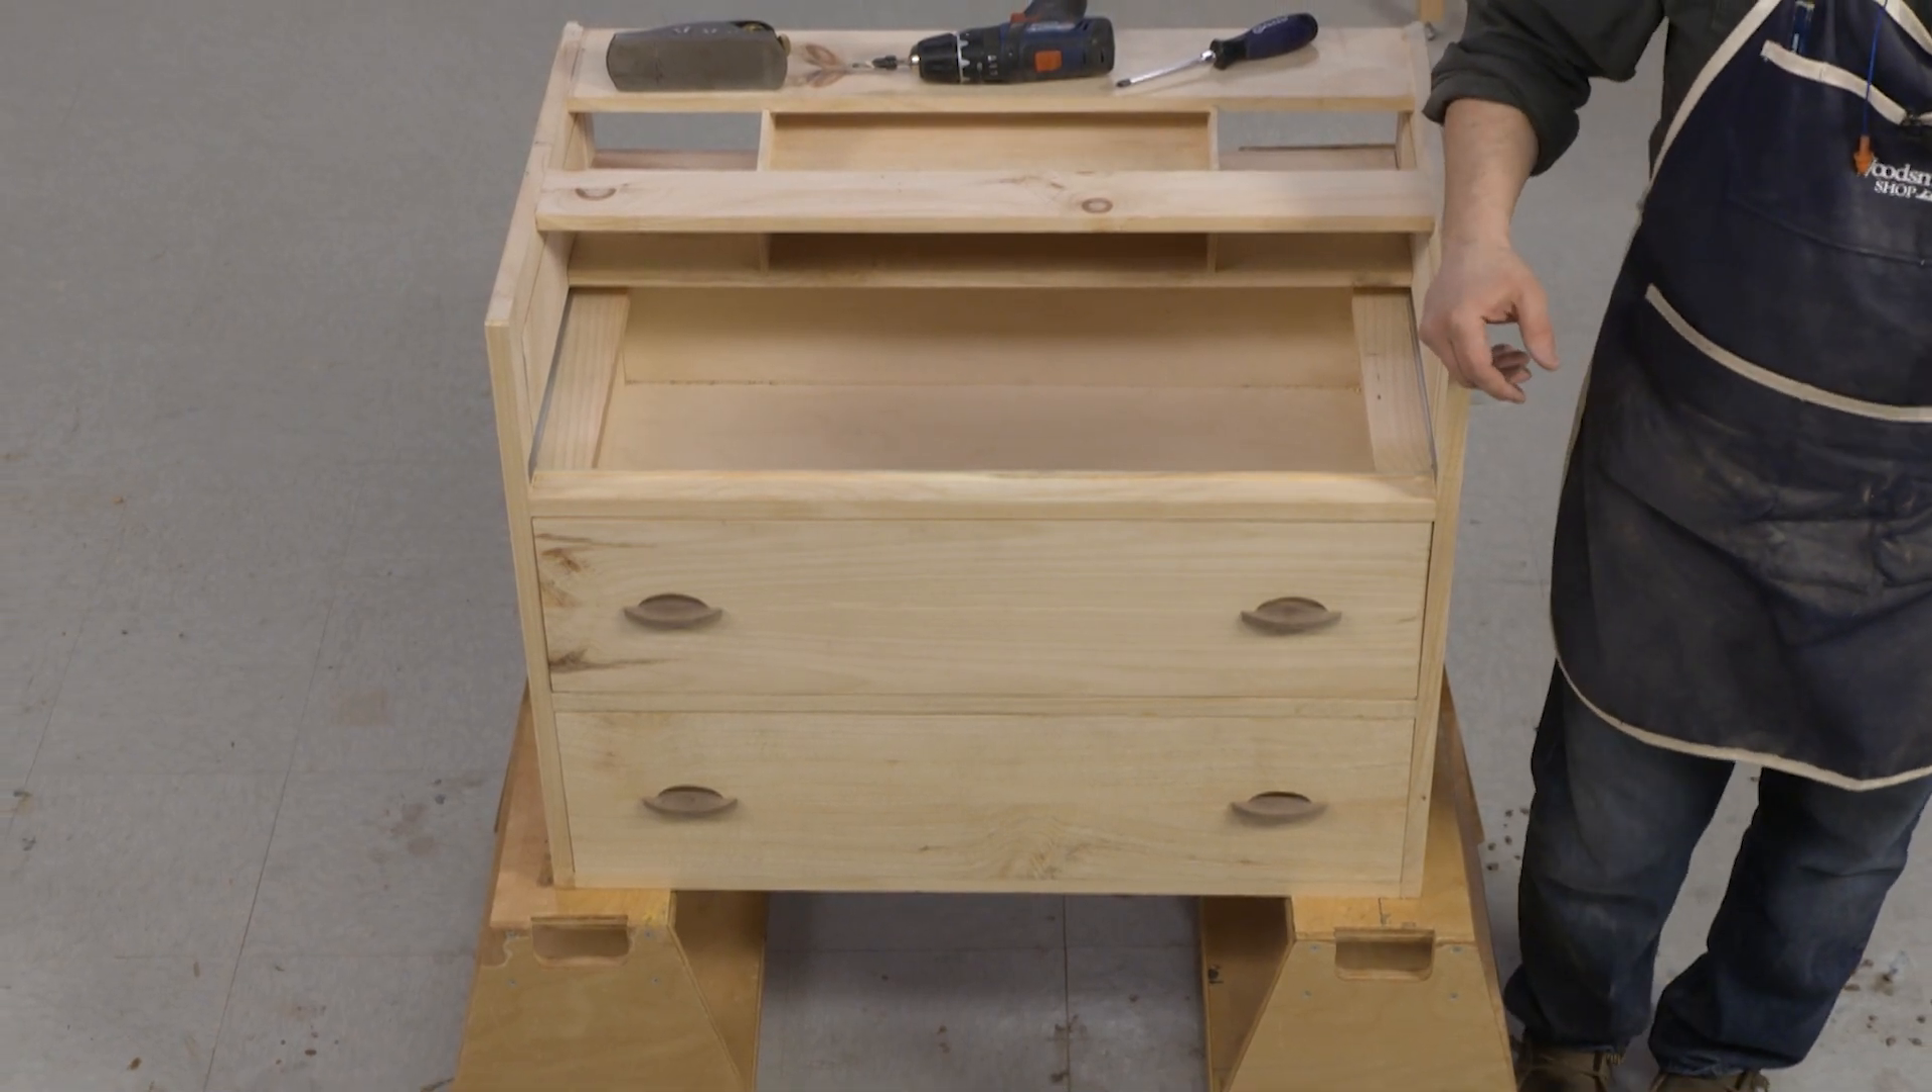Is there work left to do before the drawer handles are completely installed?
No.